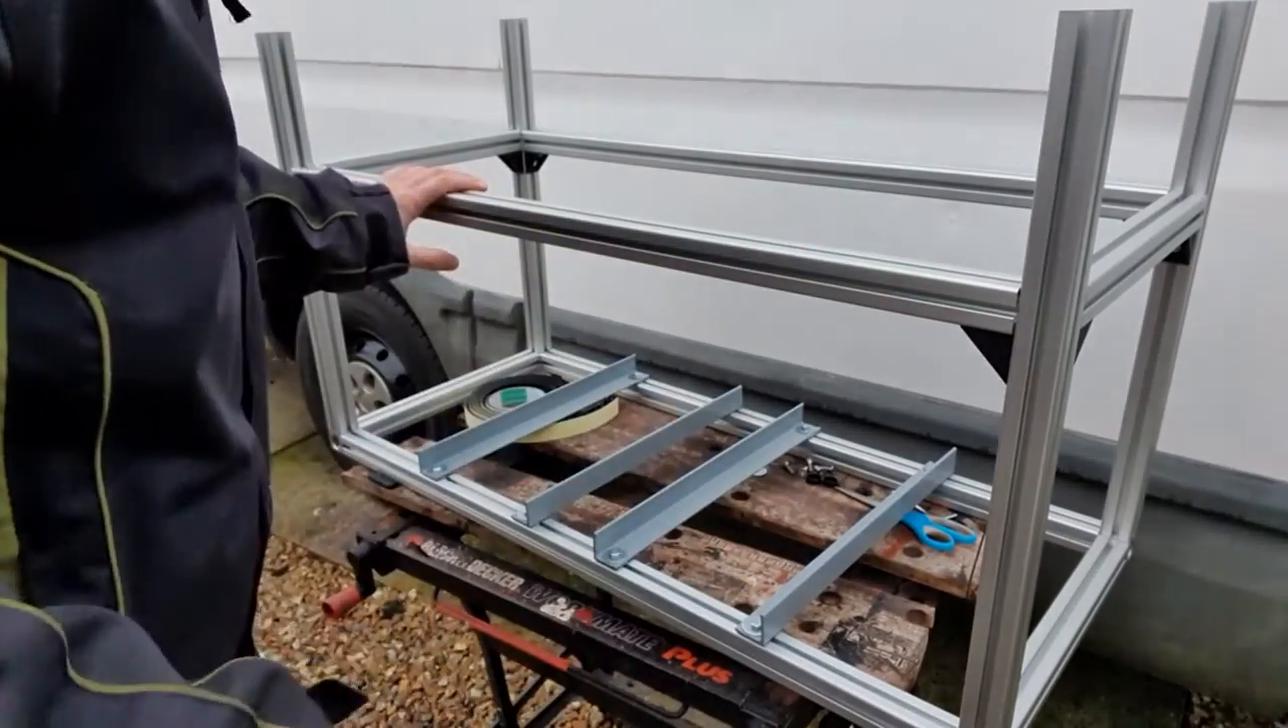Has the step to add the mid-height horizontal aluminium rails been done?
Yes.